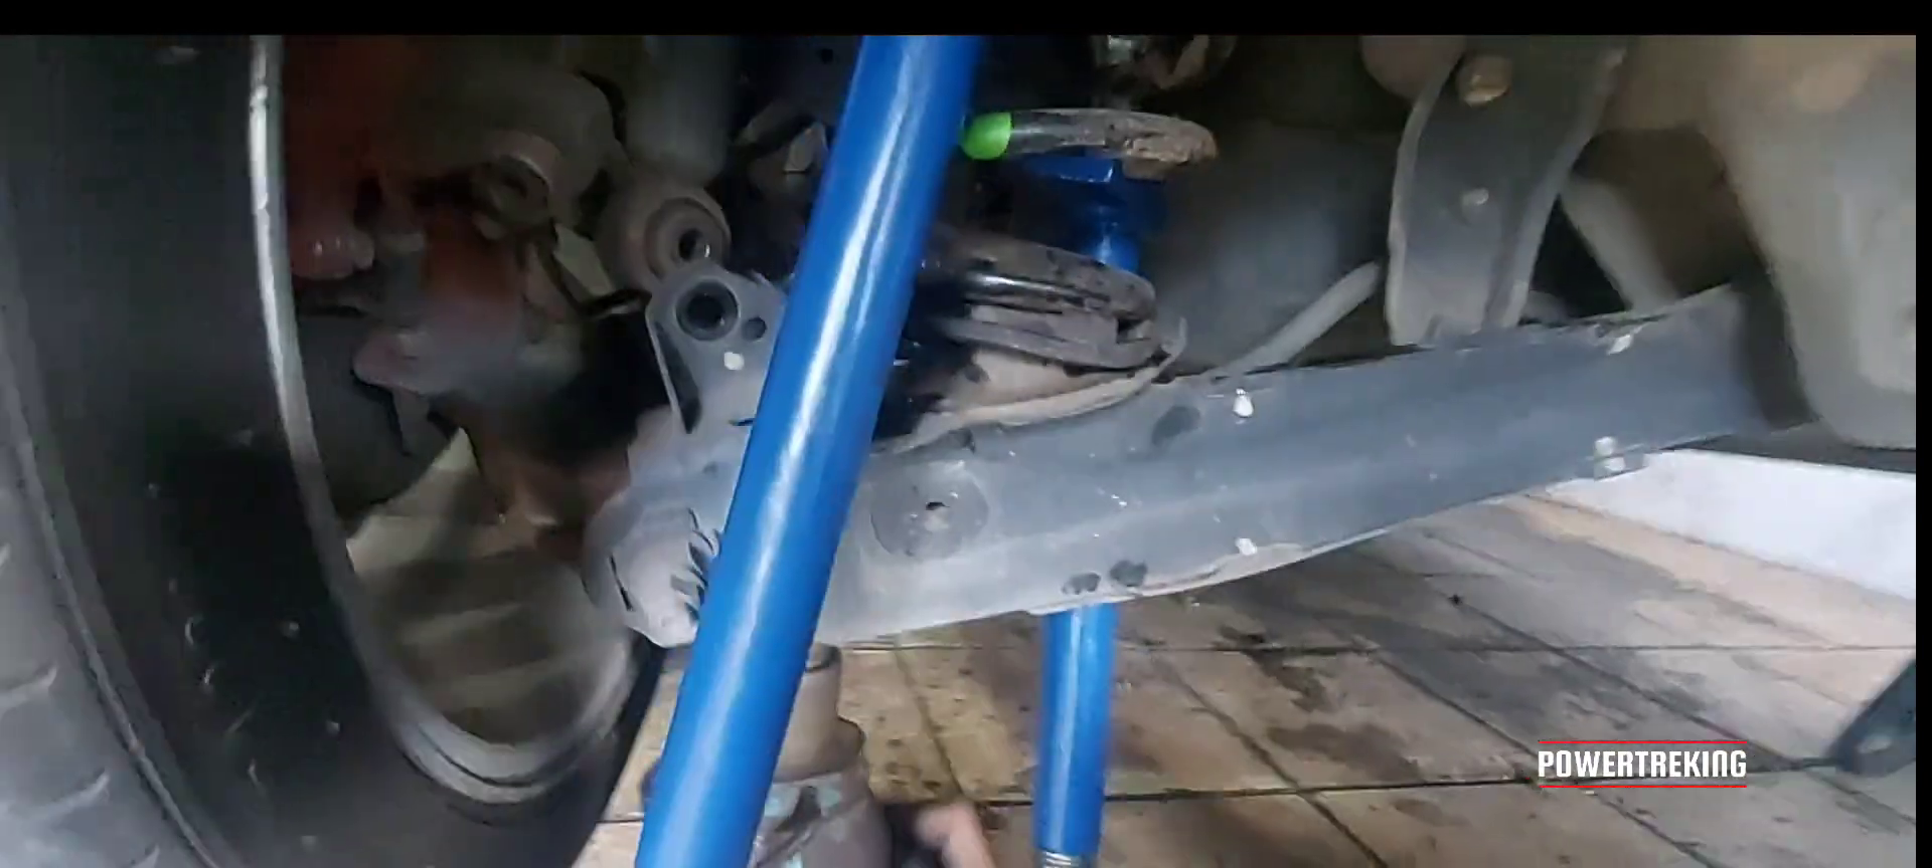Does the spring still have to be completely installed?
Yes.